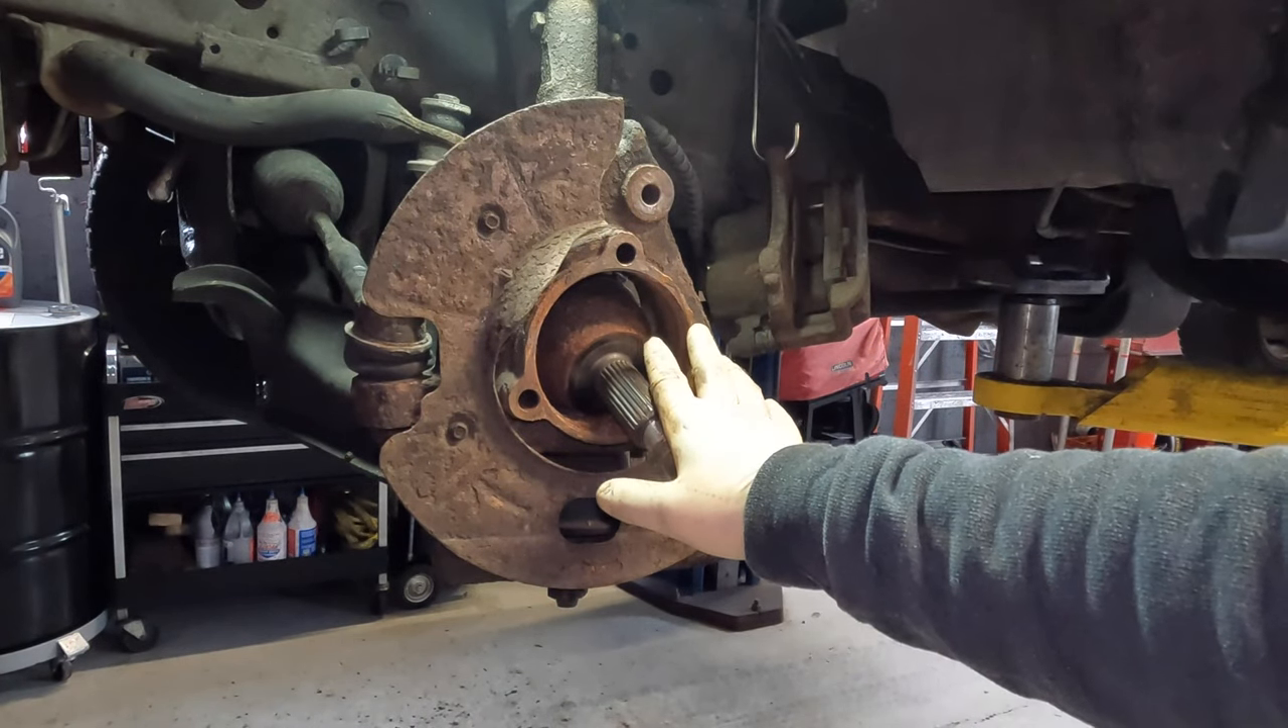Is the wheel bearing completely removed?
Yes.